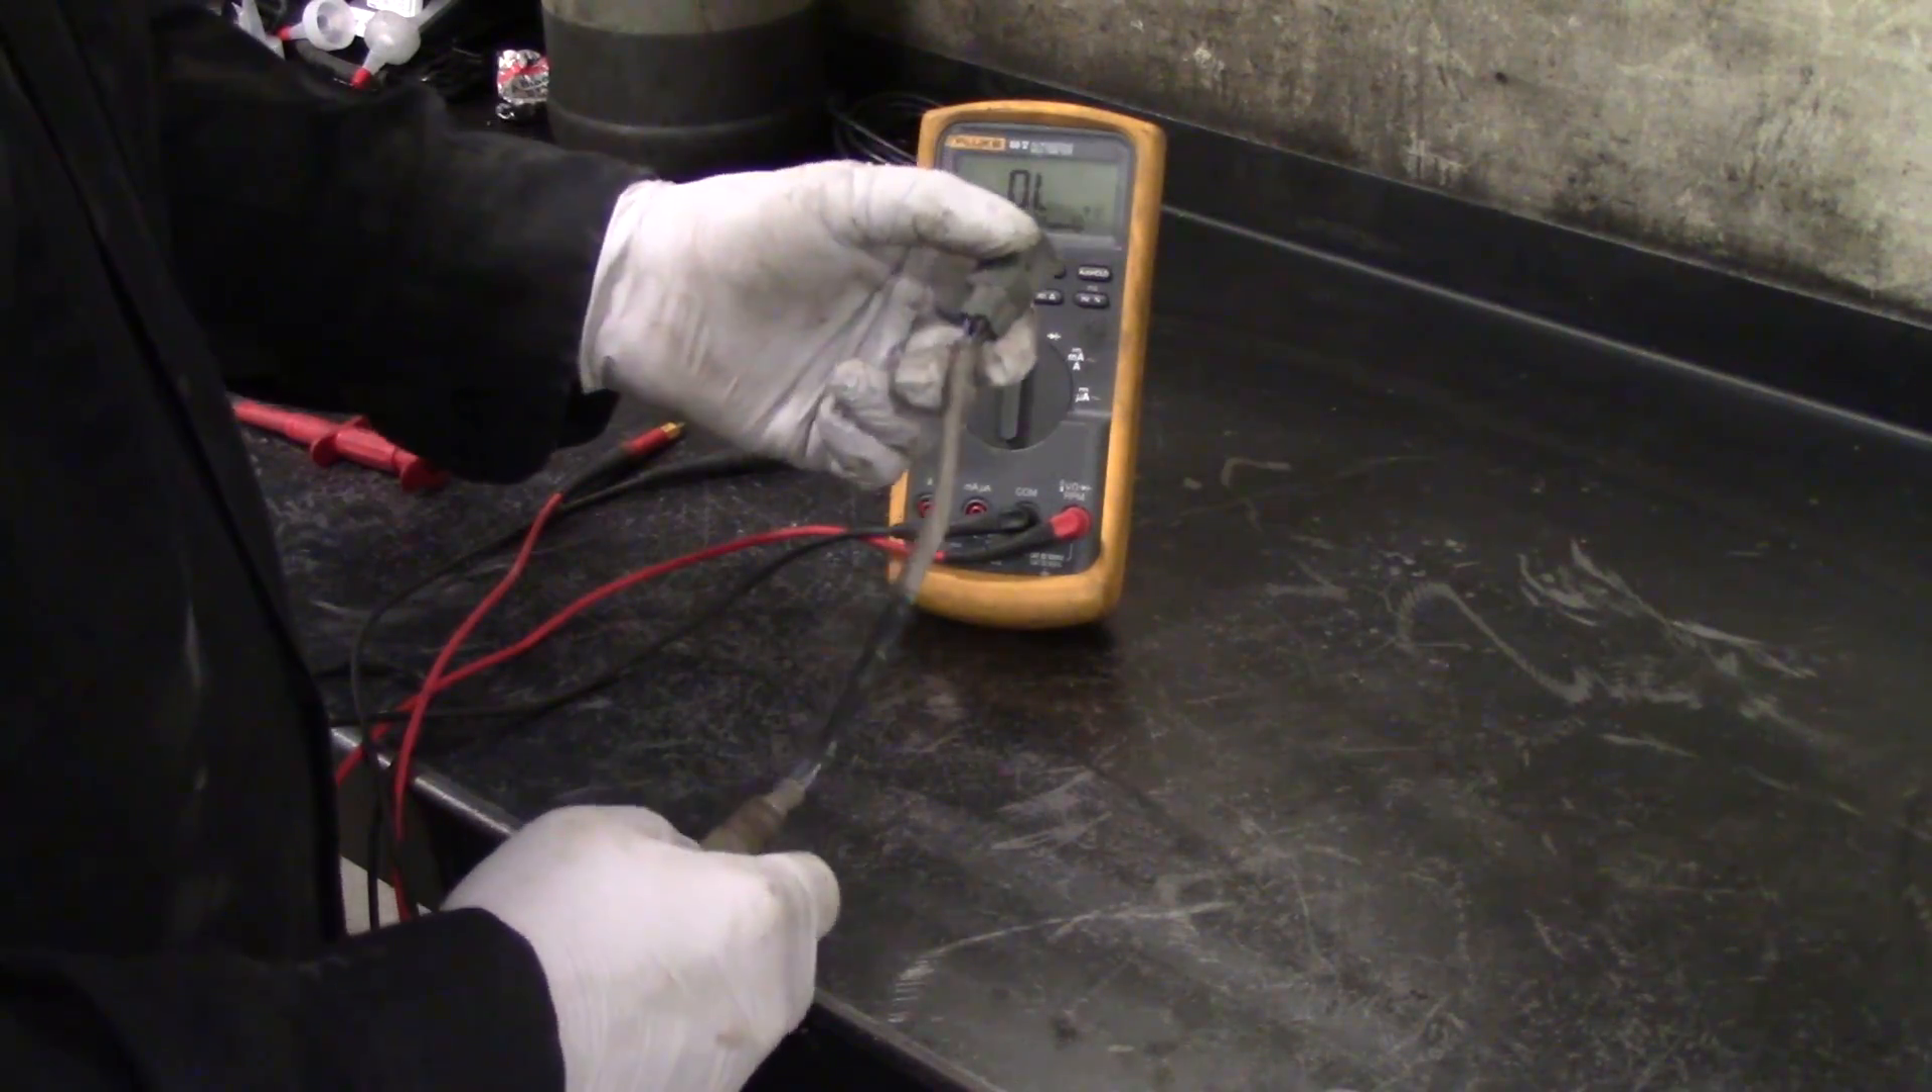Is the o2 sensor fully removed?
Yes.